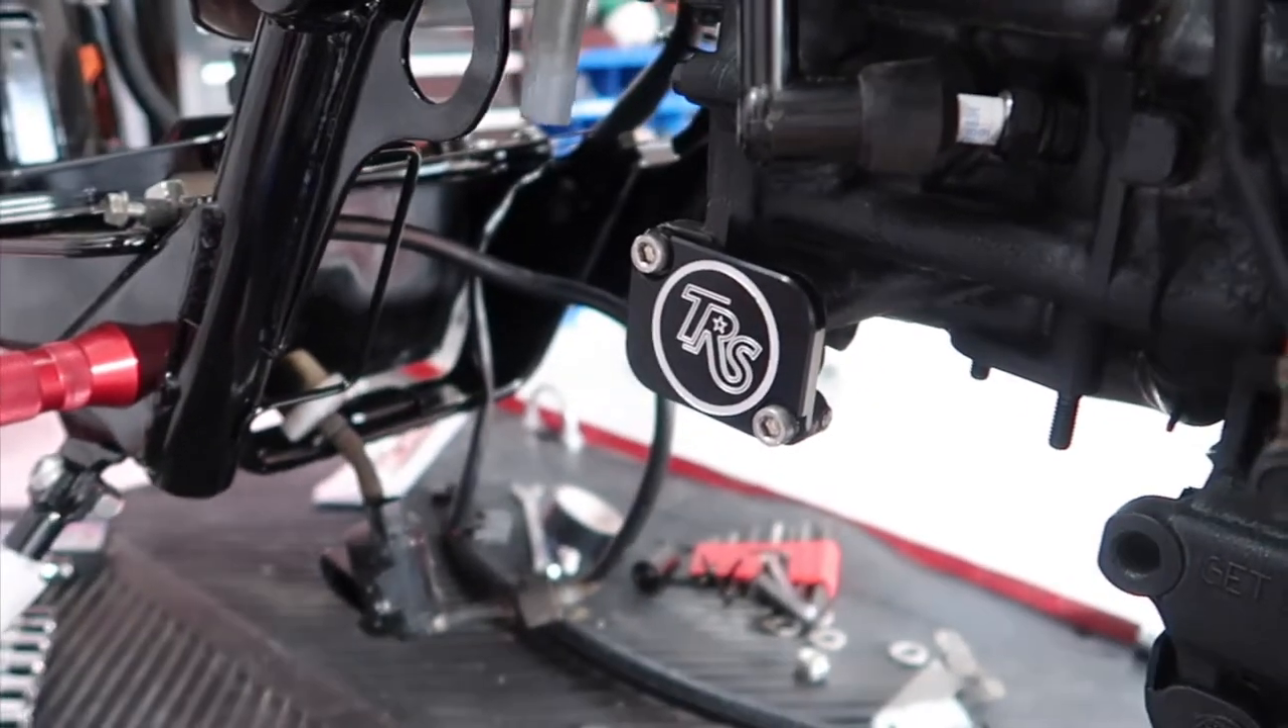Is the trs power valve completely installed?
Yes.